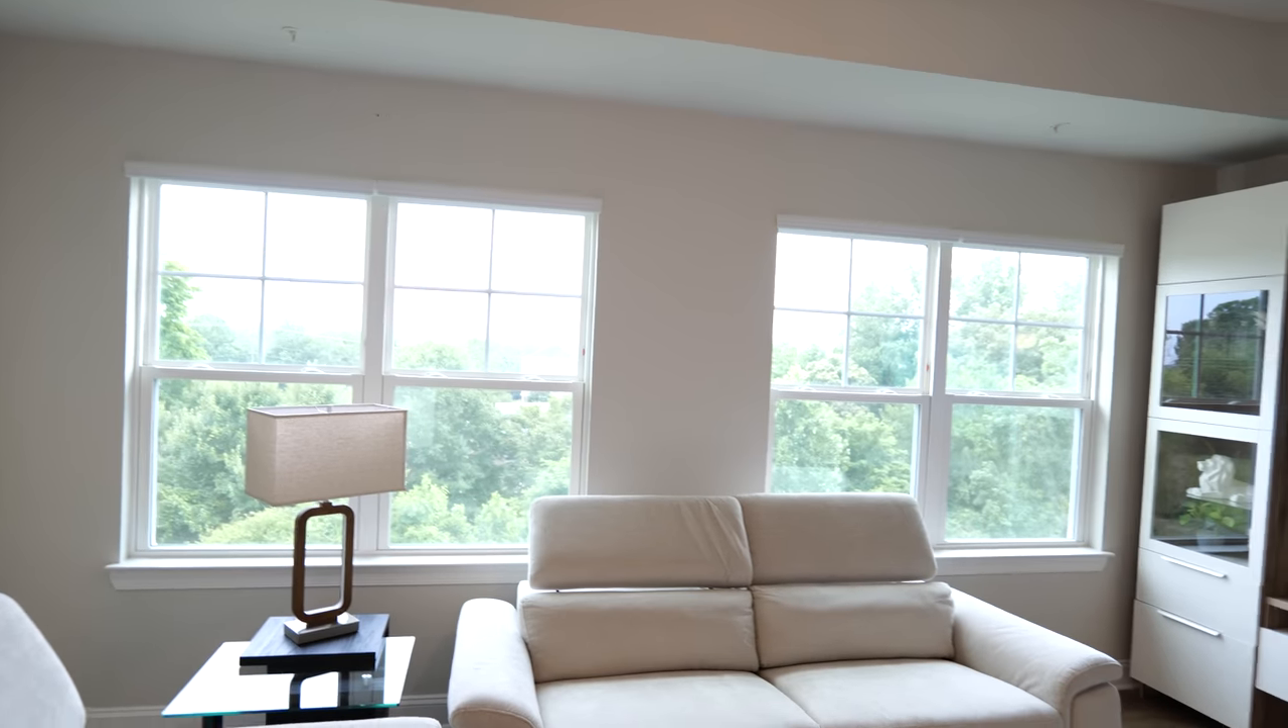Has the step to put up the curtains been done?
No.